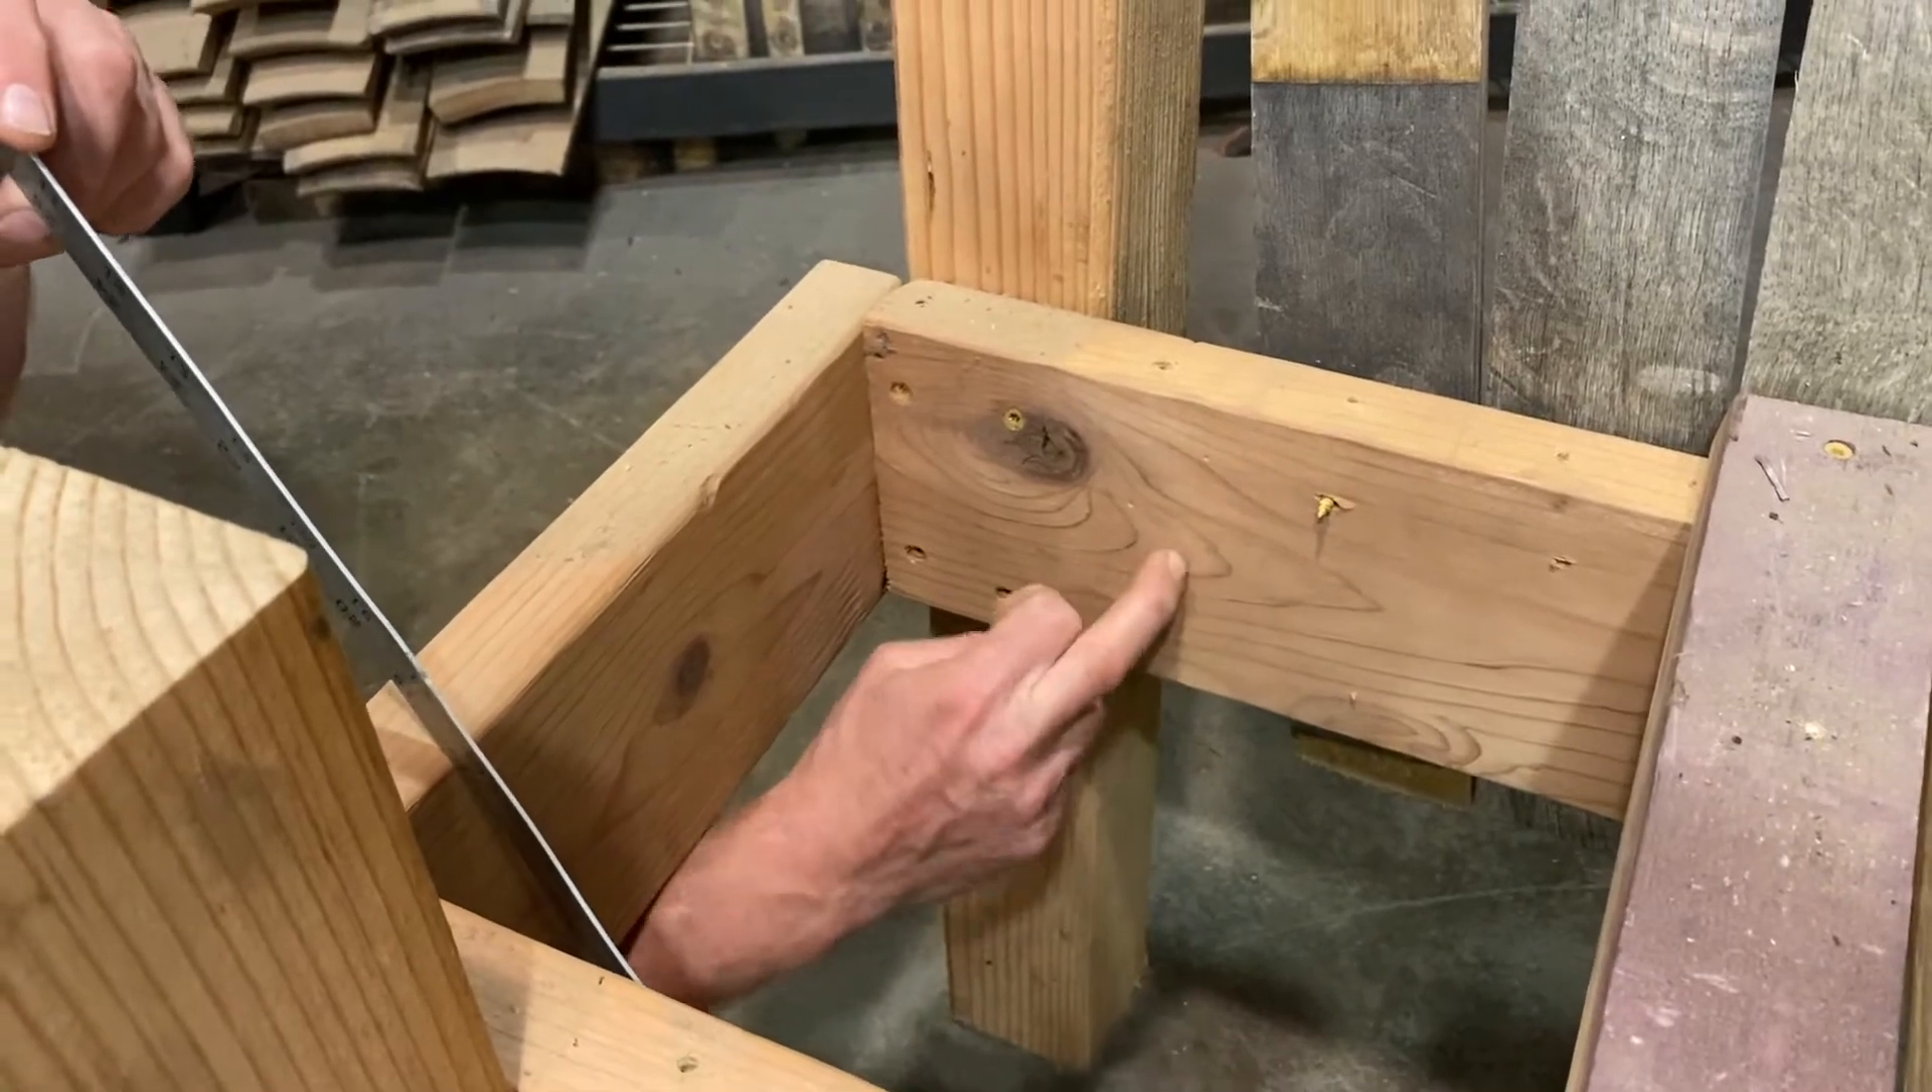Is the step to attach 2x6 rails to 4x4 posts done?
Yes.